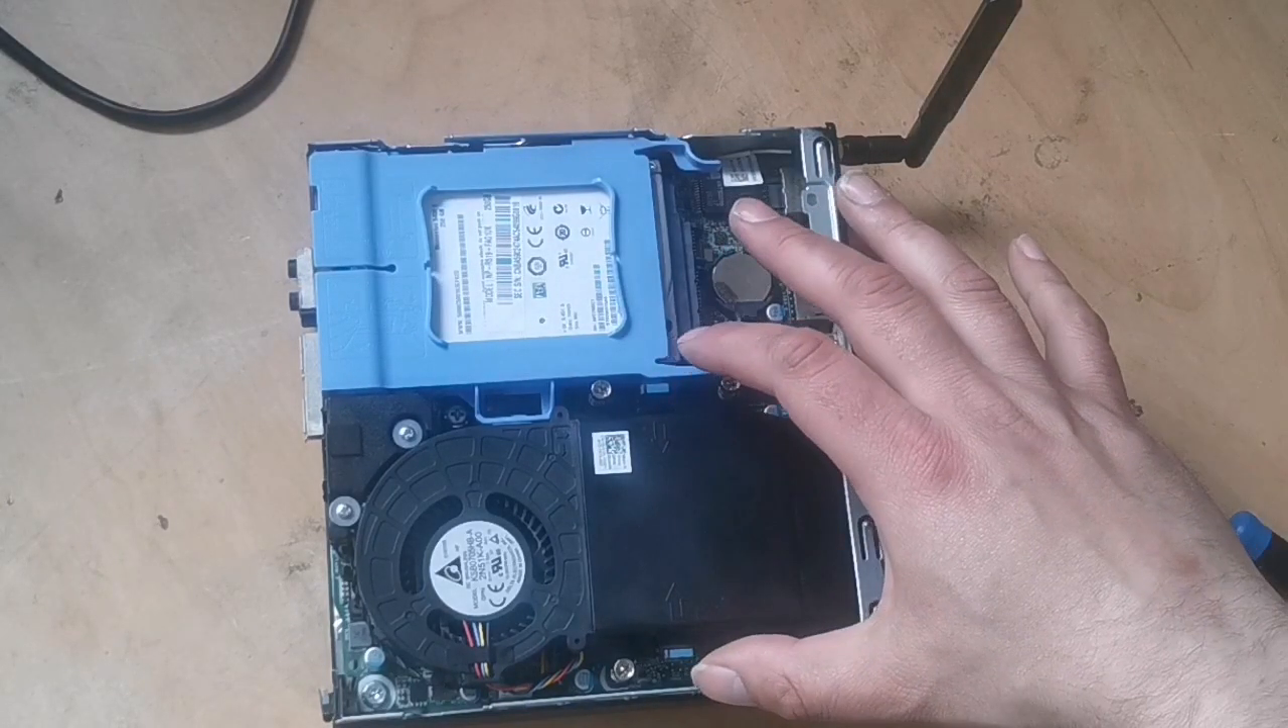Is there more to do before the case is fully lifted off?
No.